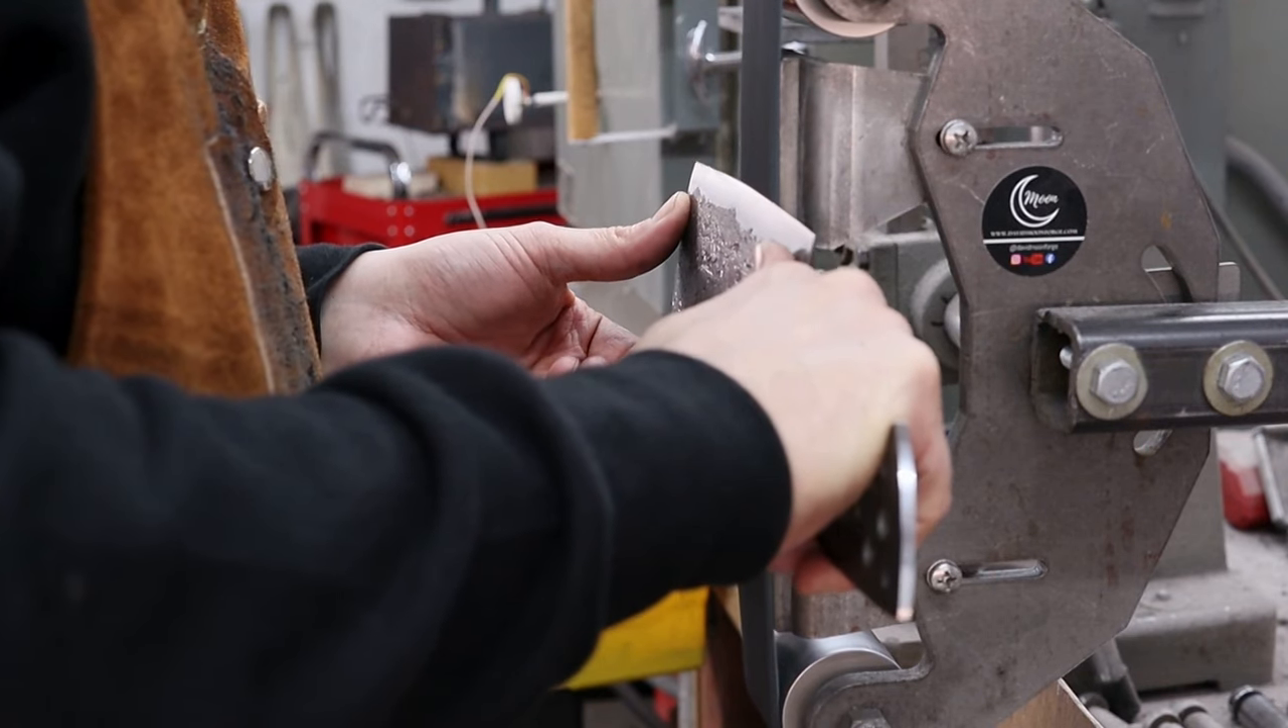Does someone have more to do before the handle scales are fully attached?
Yes.